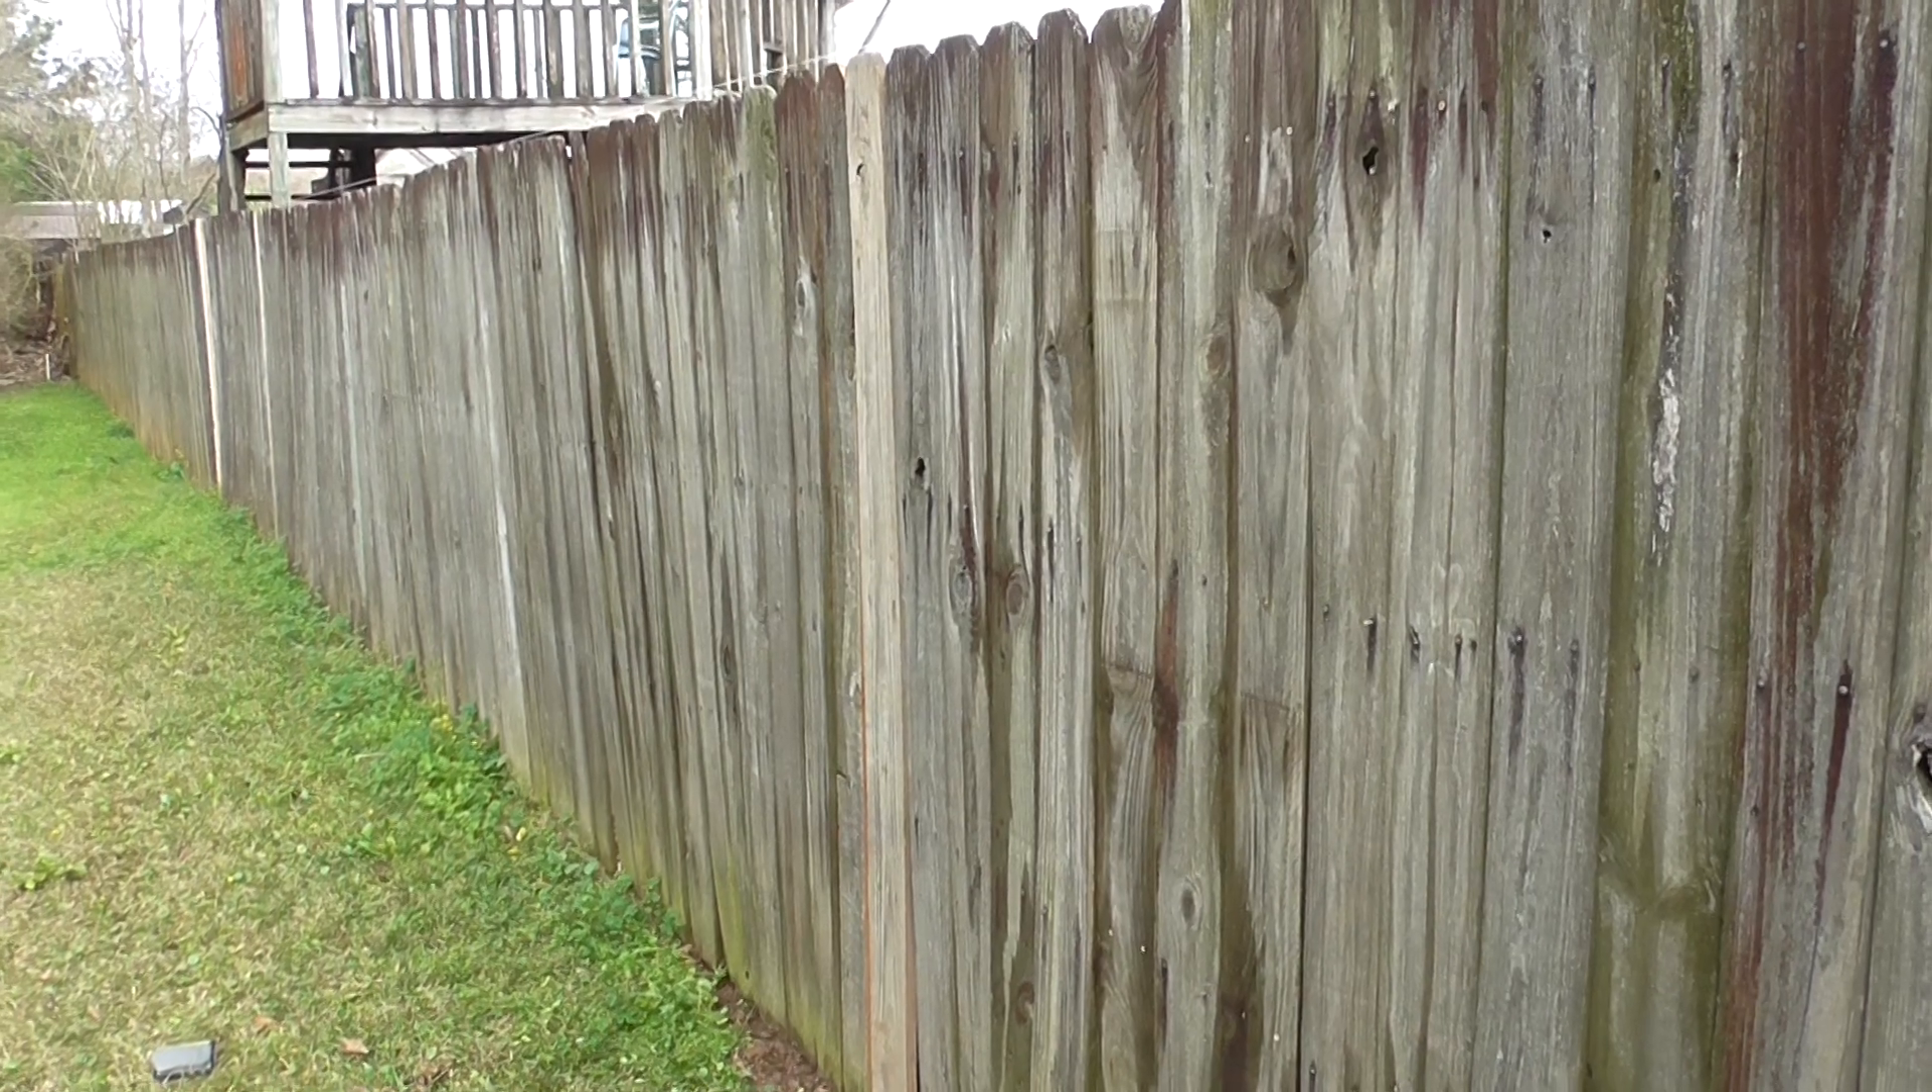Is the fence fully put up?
Yes.